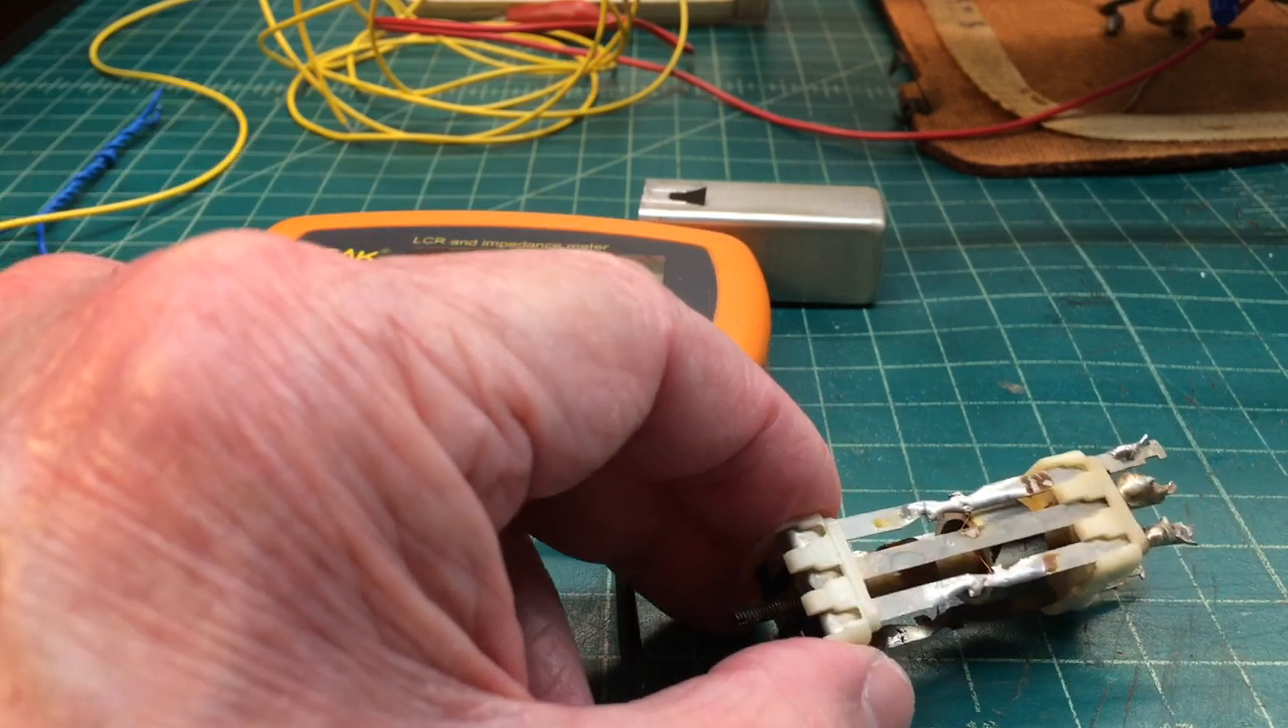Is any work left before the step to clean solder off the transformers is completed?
Yes.